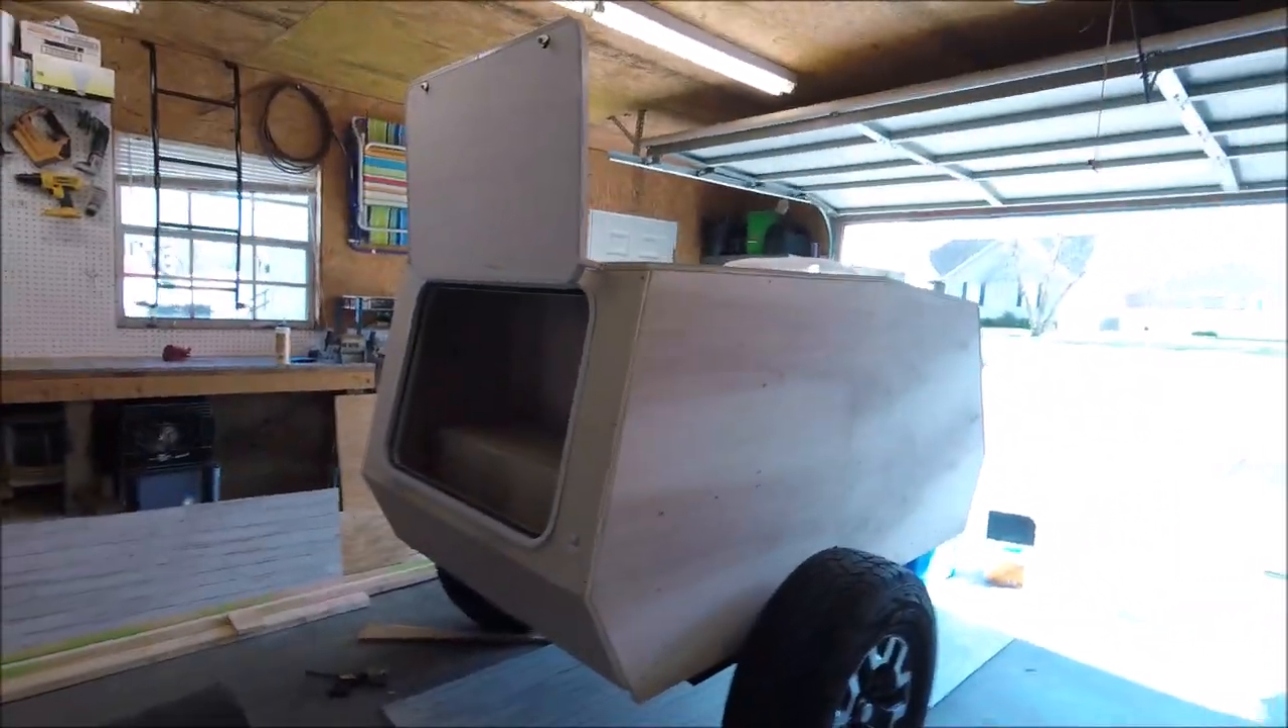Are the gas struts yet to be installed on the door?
Yes.